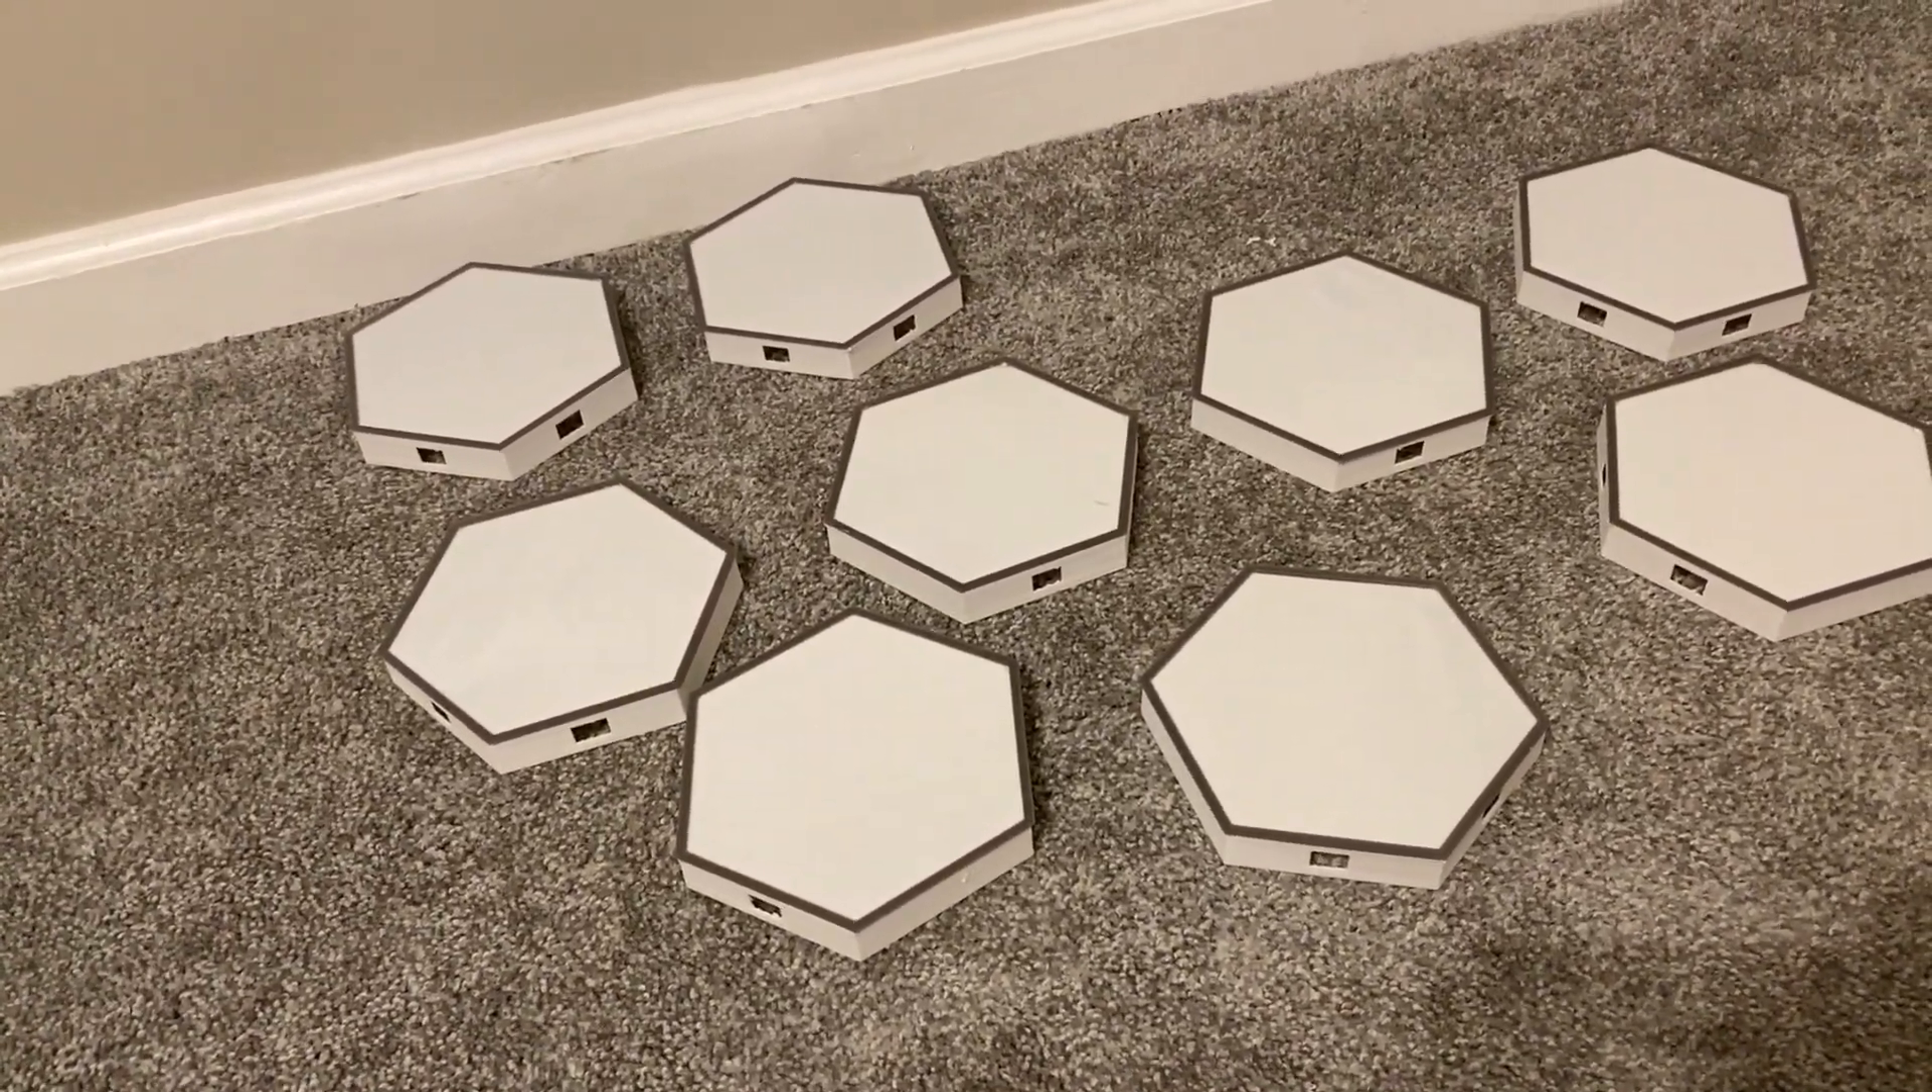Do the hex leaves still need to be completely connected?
Yes.